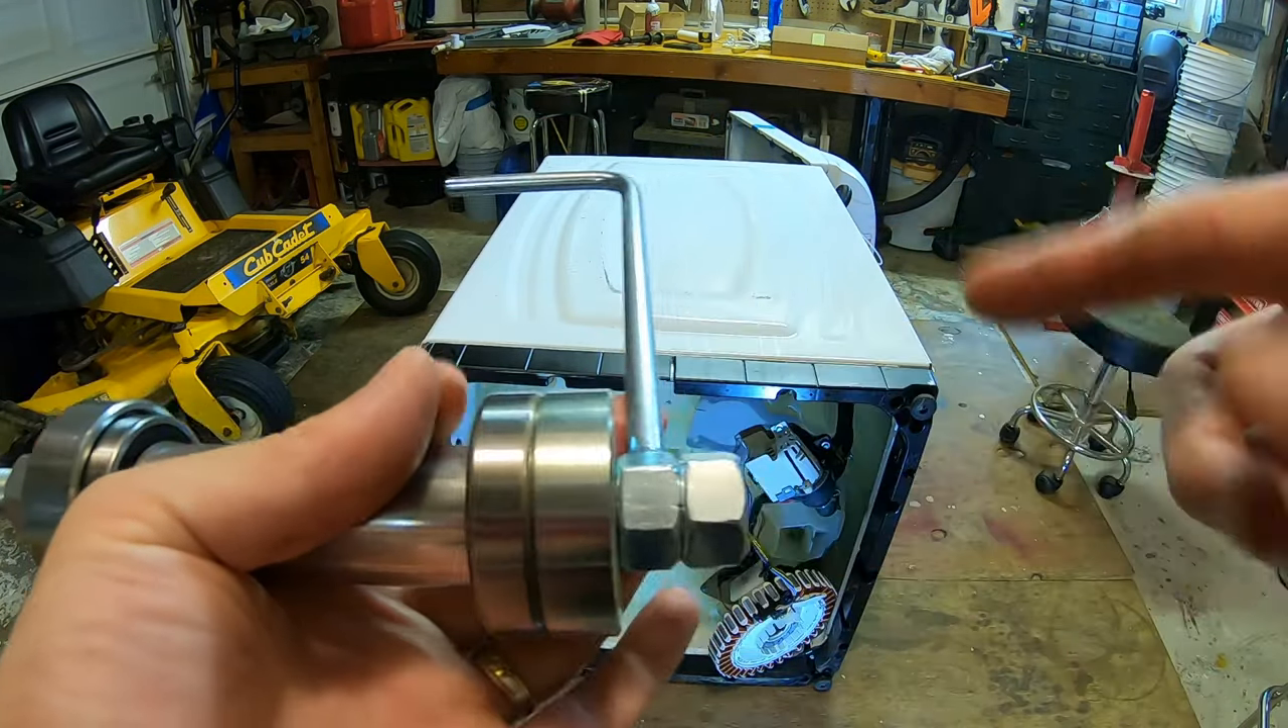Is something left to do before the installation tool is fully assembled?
No.